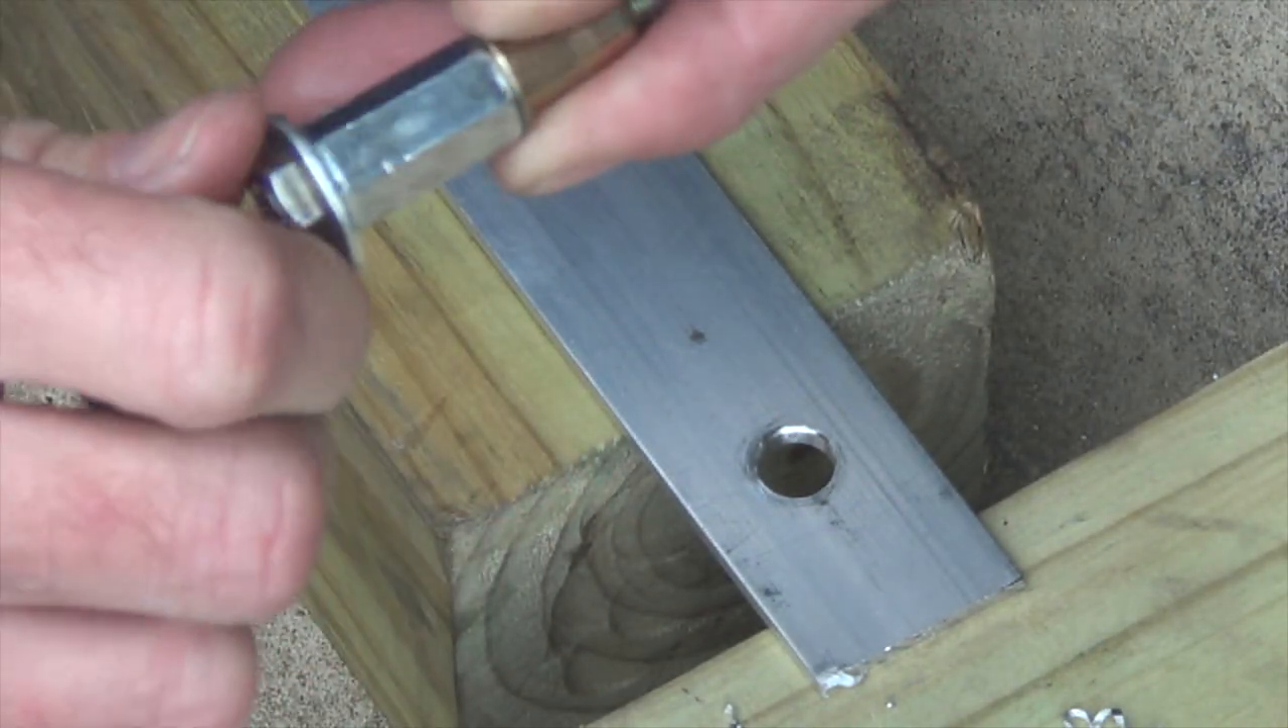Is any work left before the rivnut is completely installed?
Yes.